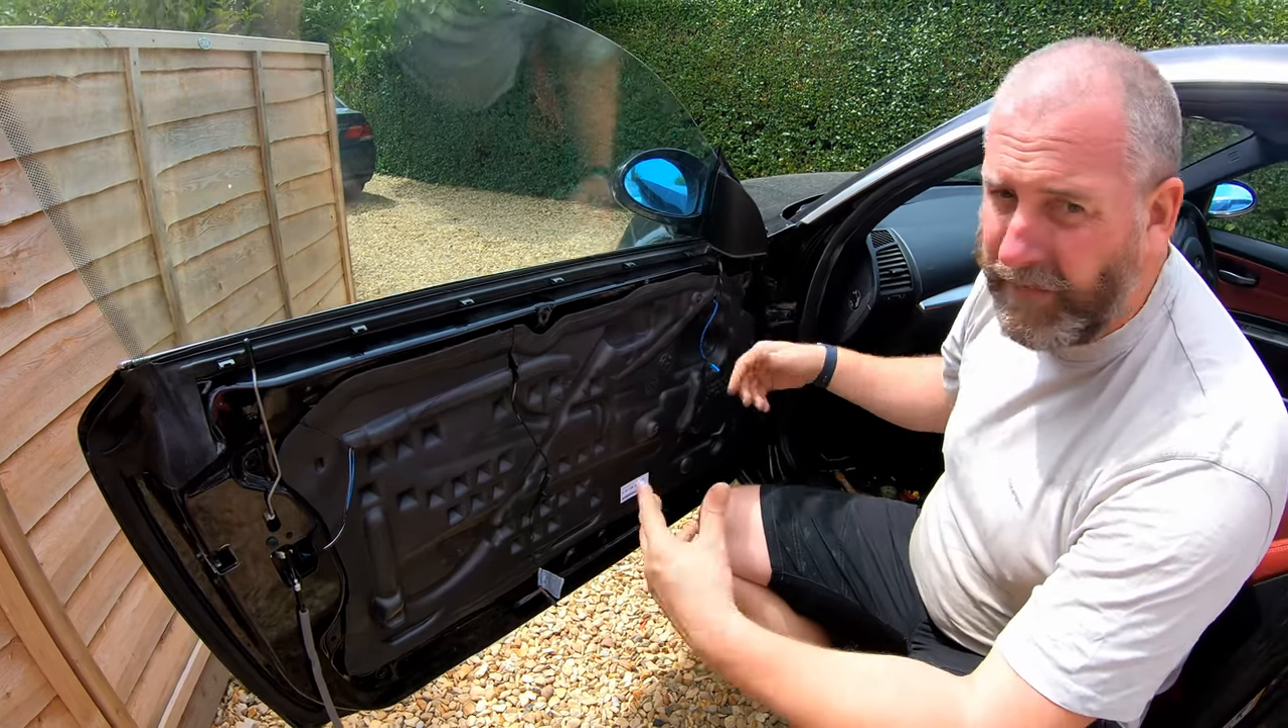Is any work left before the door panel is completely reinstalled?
Yes.